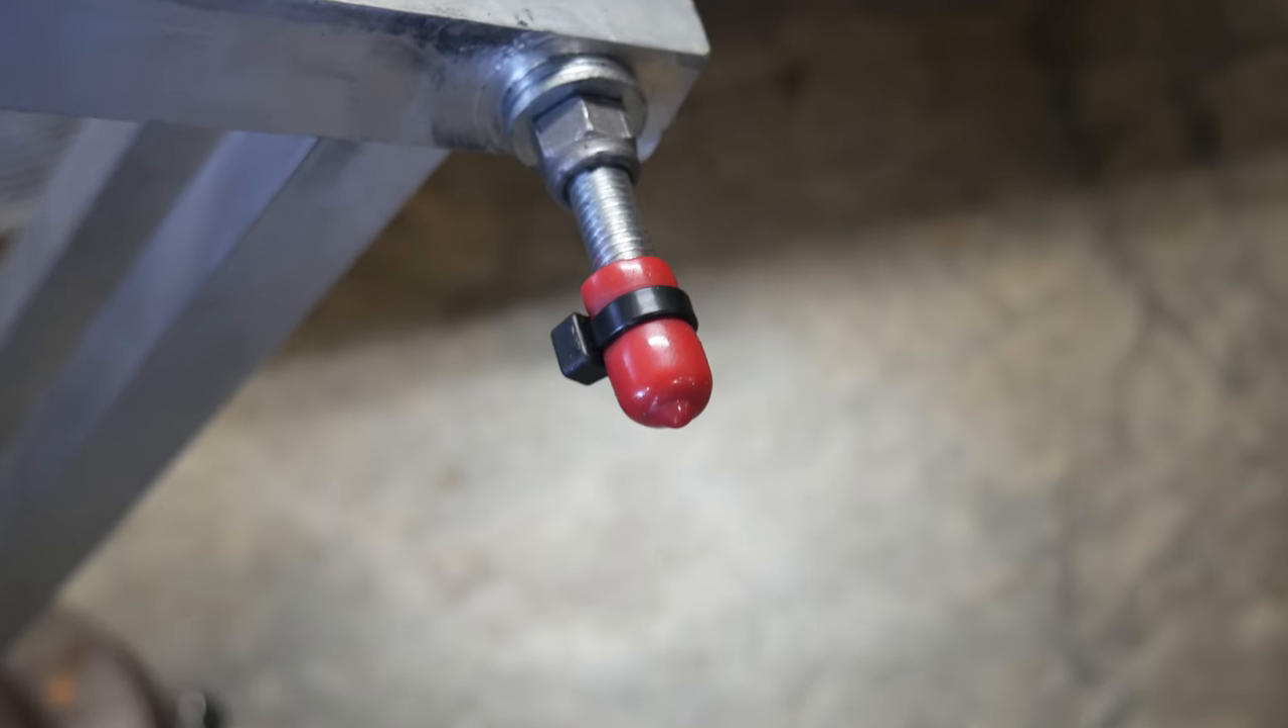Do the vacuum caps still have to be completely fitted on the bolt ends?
No.